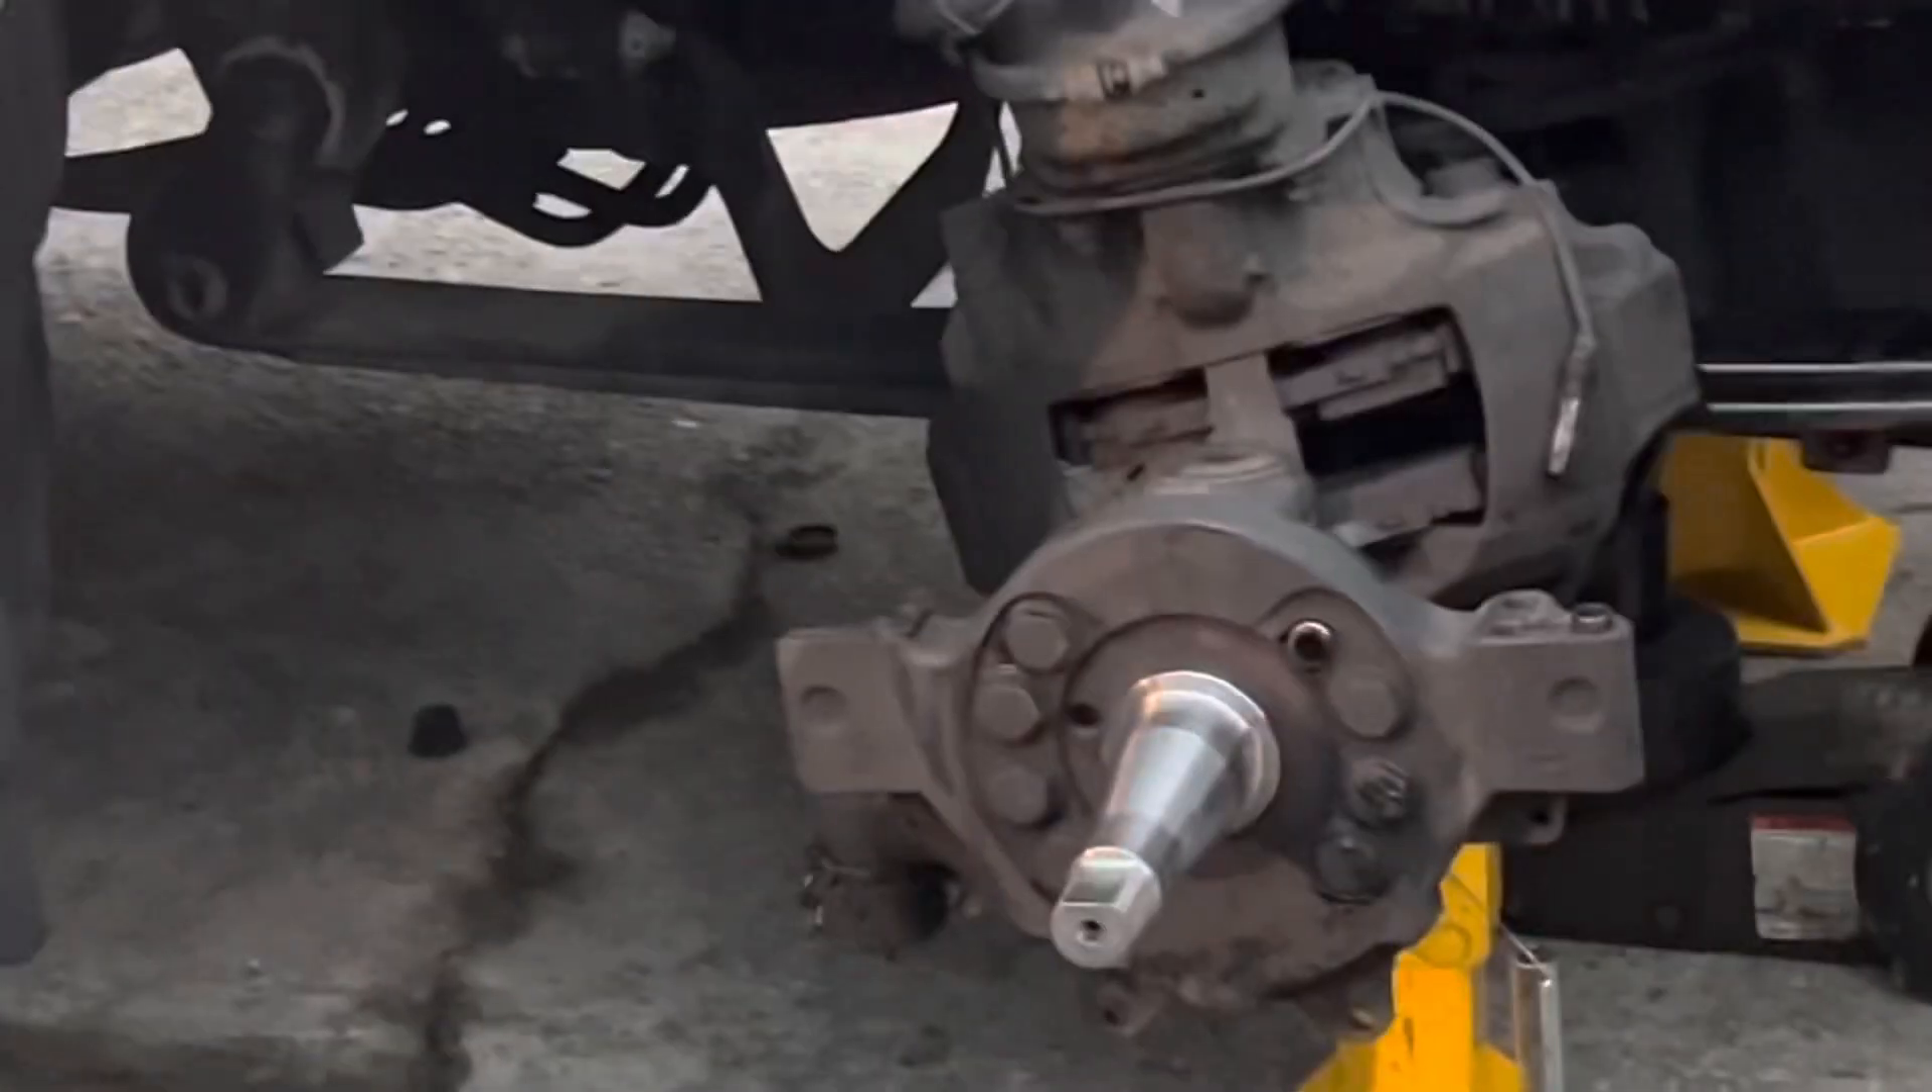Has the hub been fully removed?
Yes.